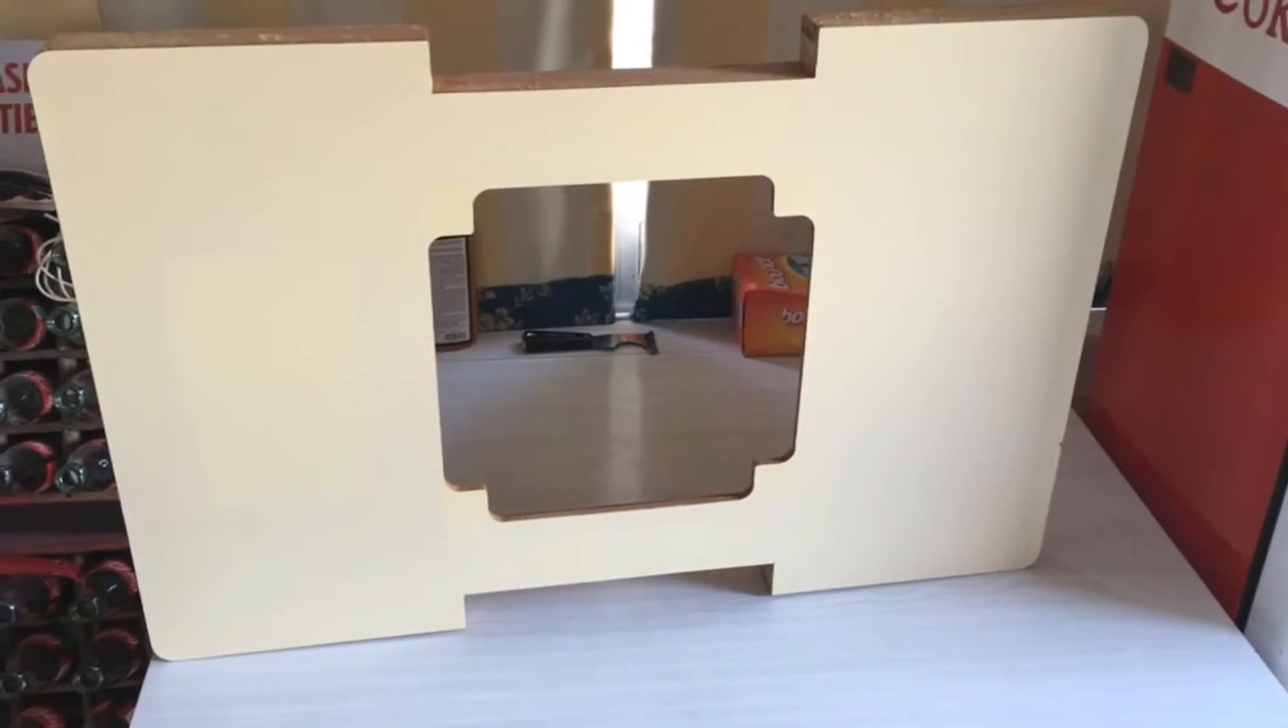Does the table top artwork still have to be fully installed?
Yes.